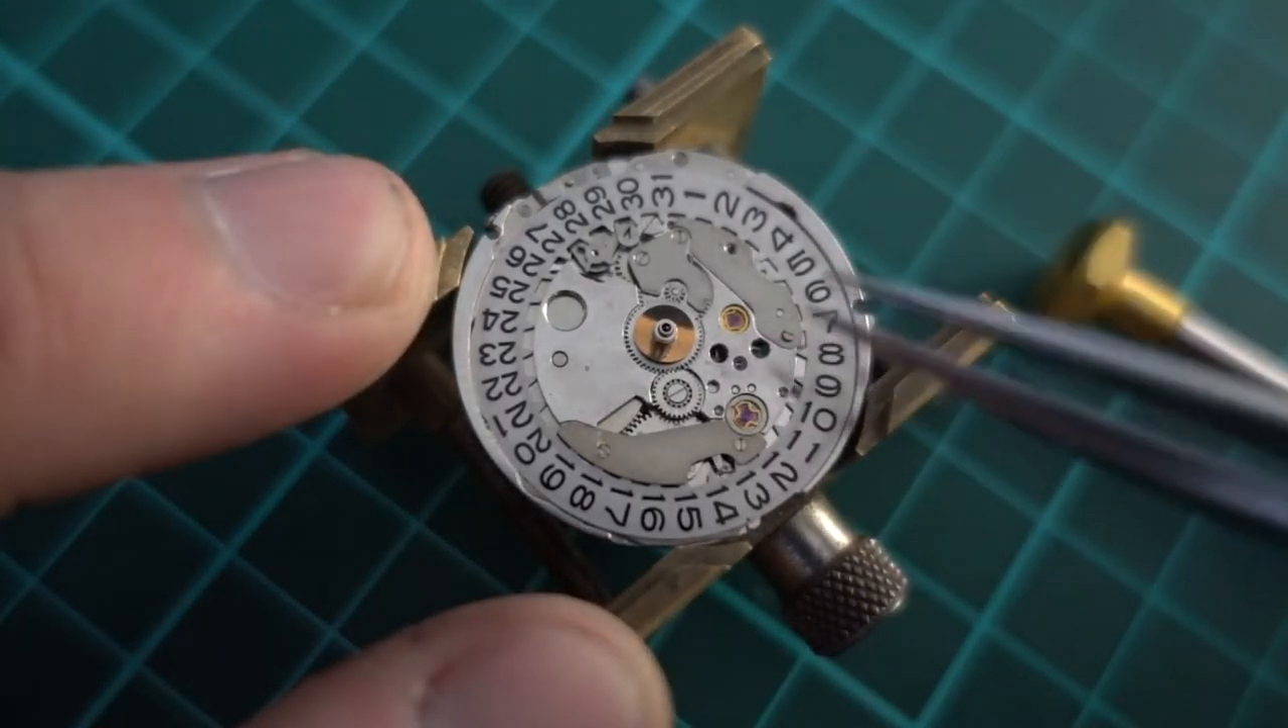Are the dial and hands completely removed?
Yes.